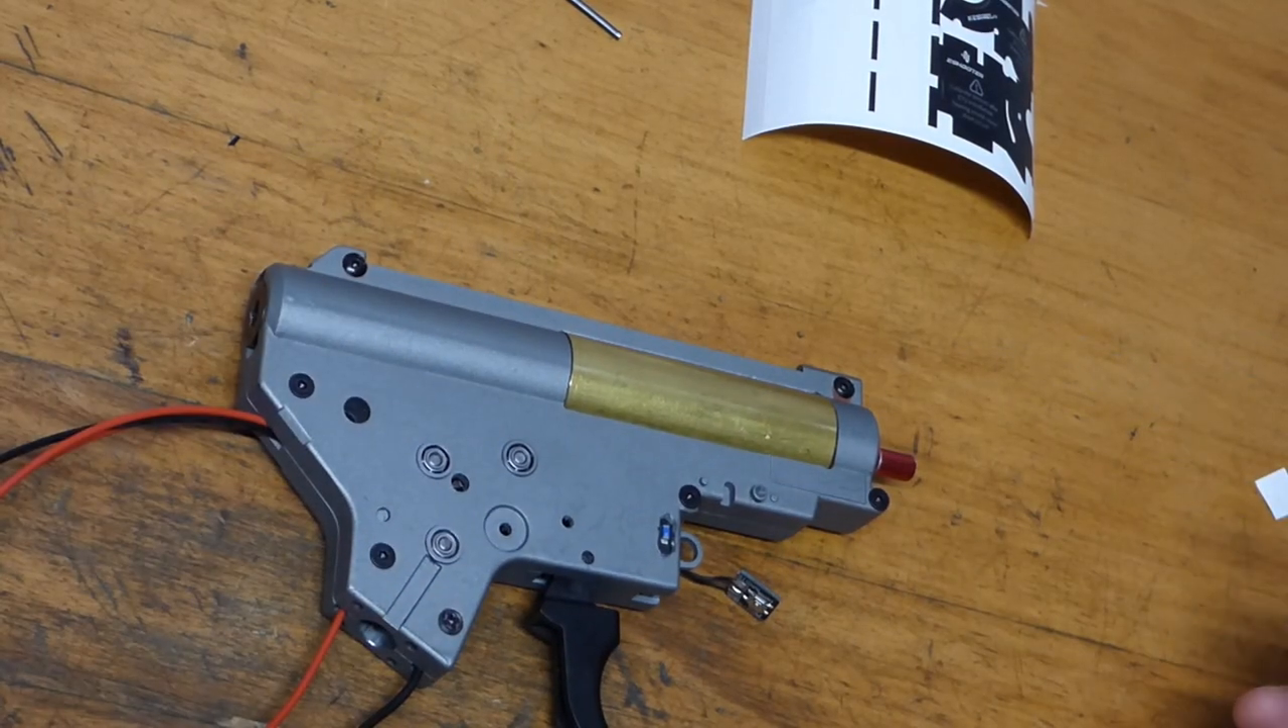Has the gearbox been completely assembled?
Yes.